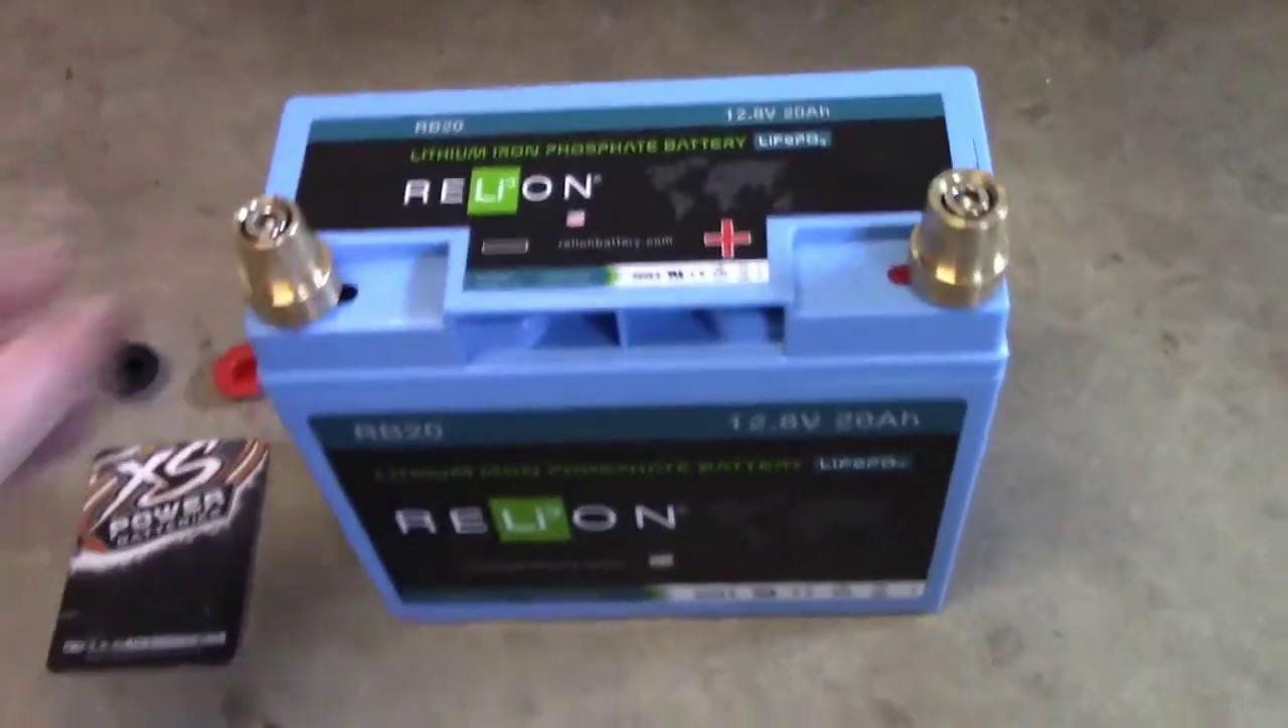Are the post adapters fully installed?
Yes.